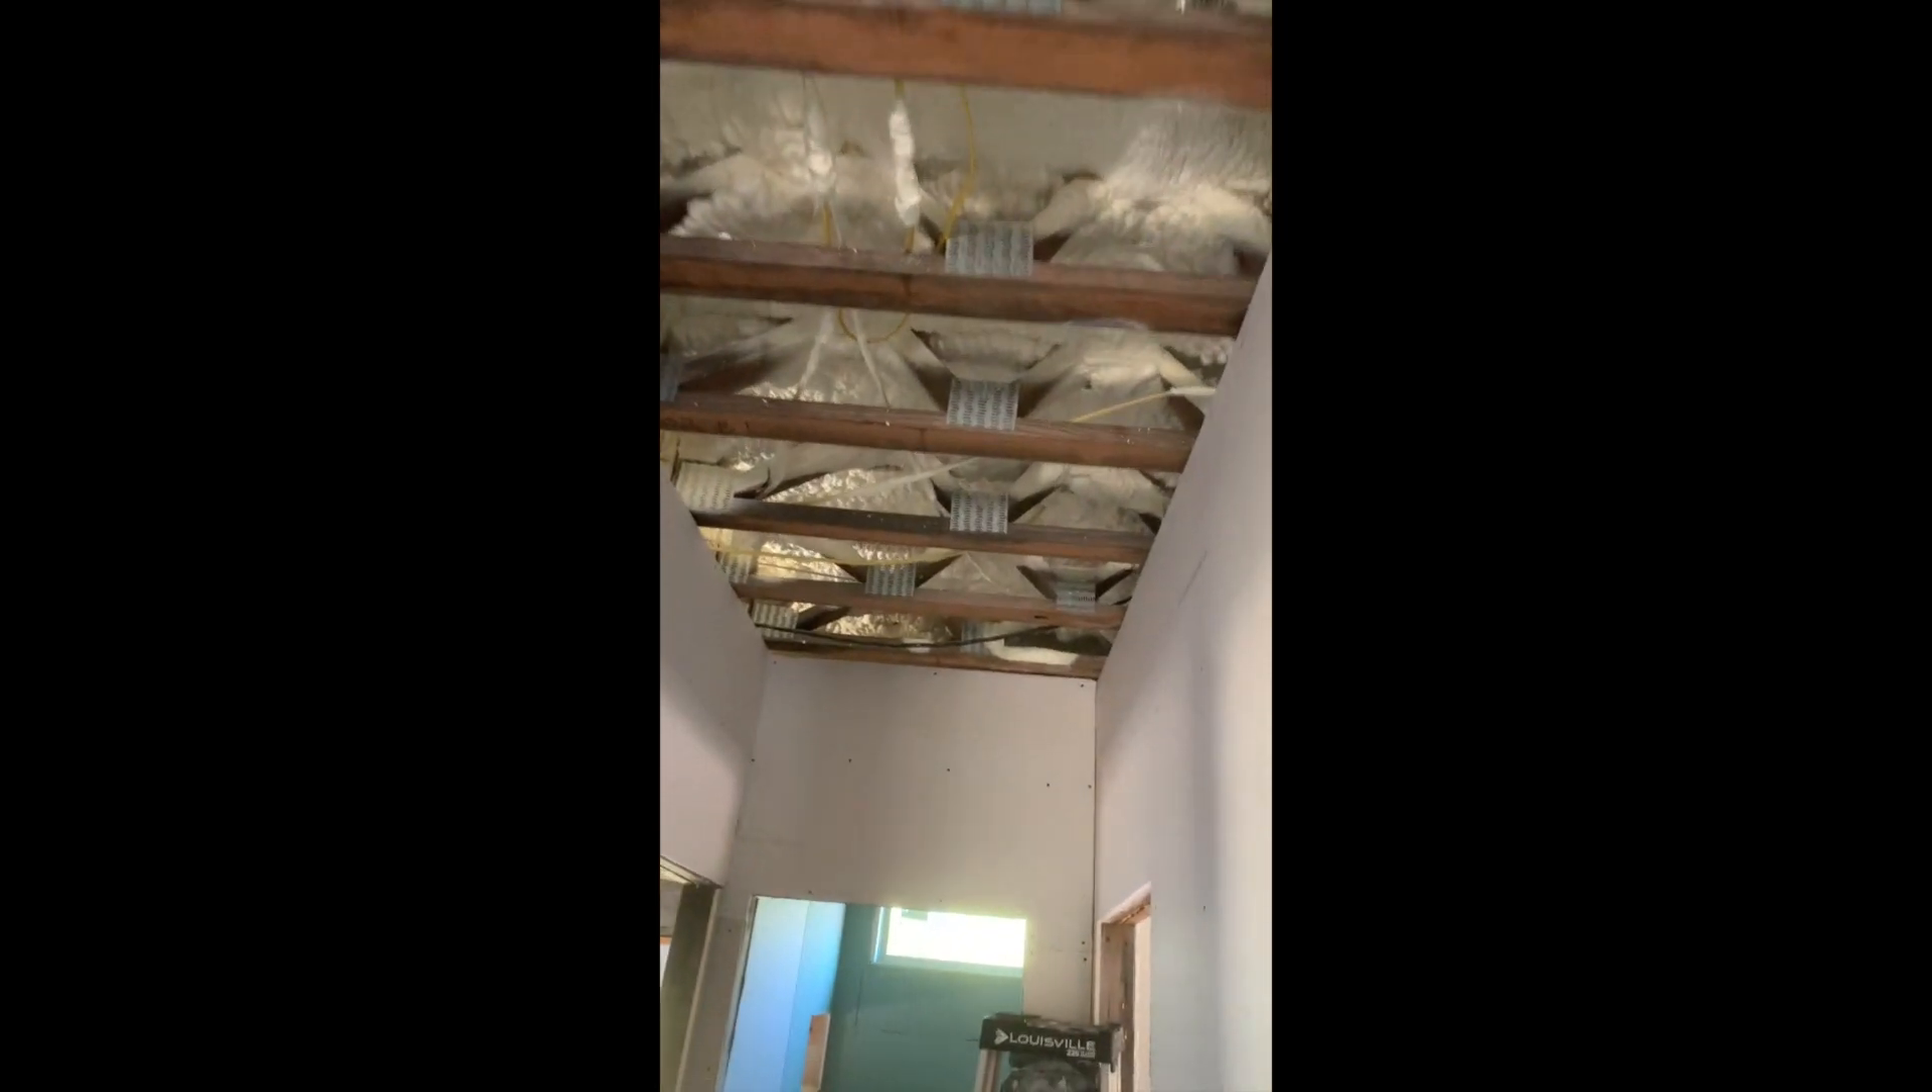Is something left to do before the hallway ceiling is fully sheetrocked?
Yes.